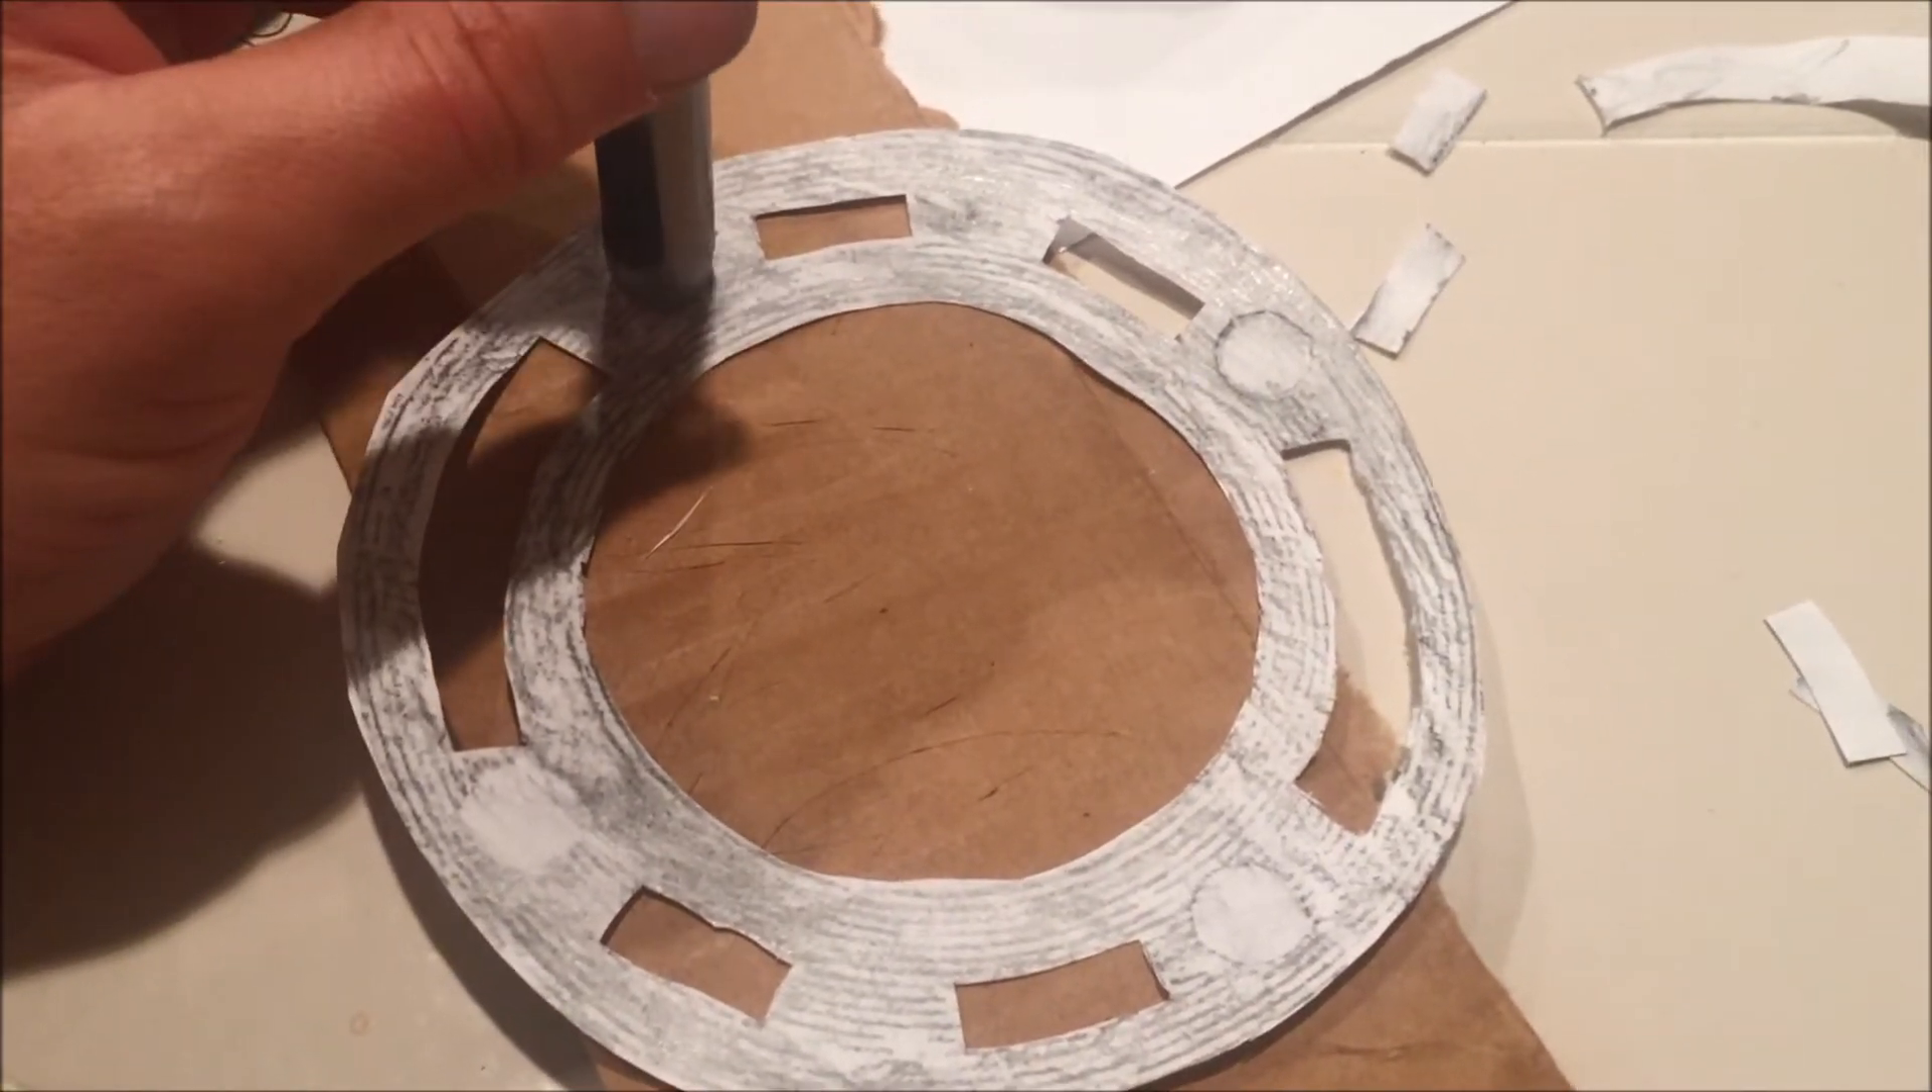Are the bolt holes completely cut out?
No.